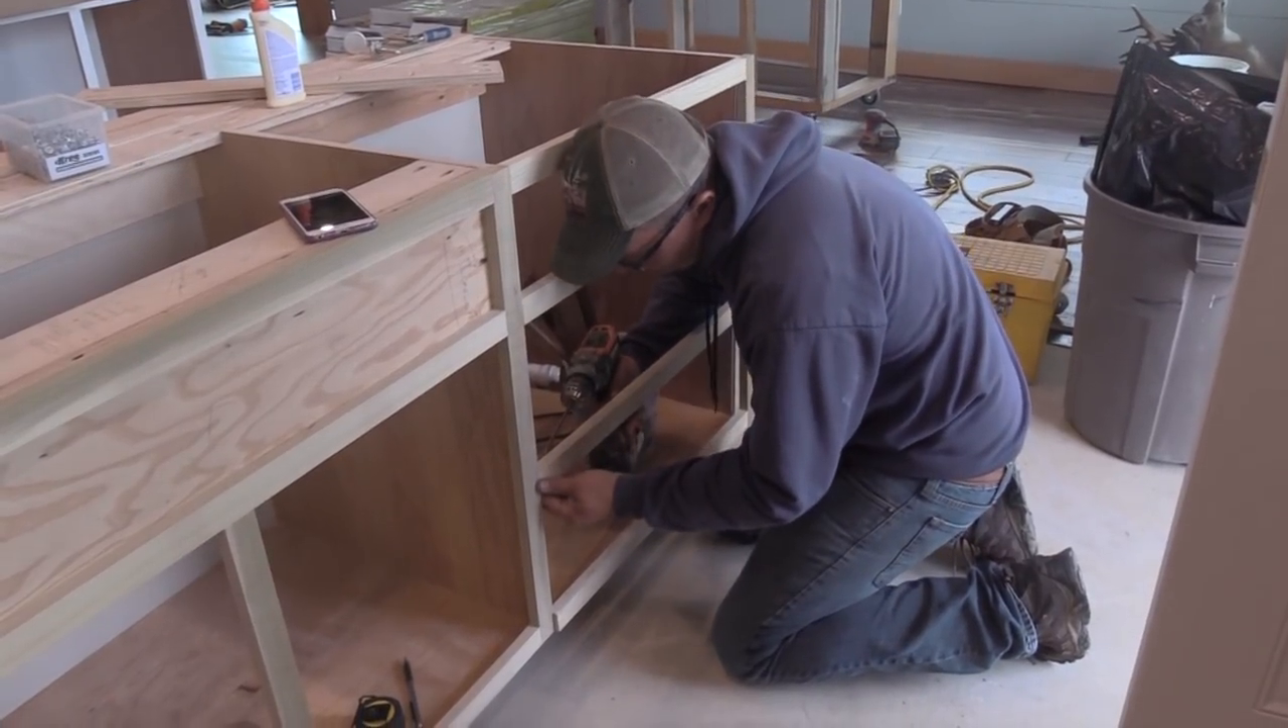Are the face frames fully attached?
No.